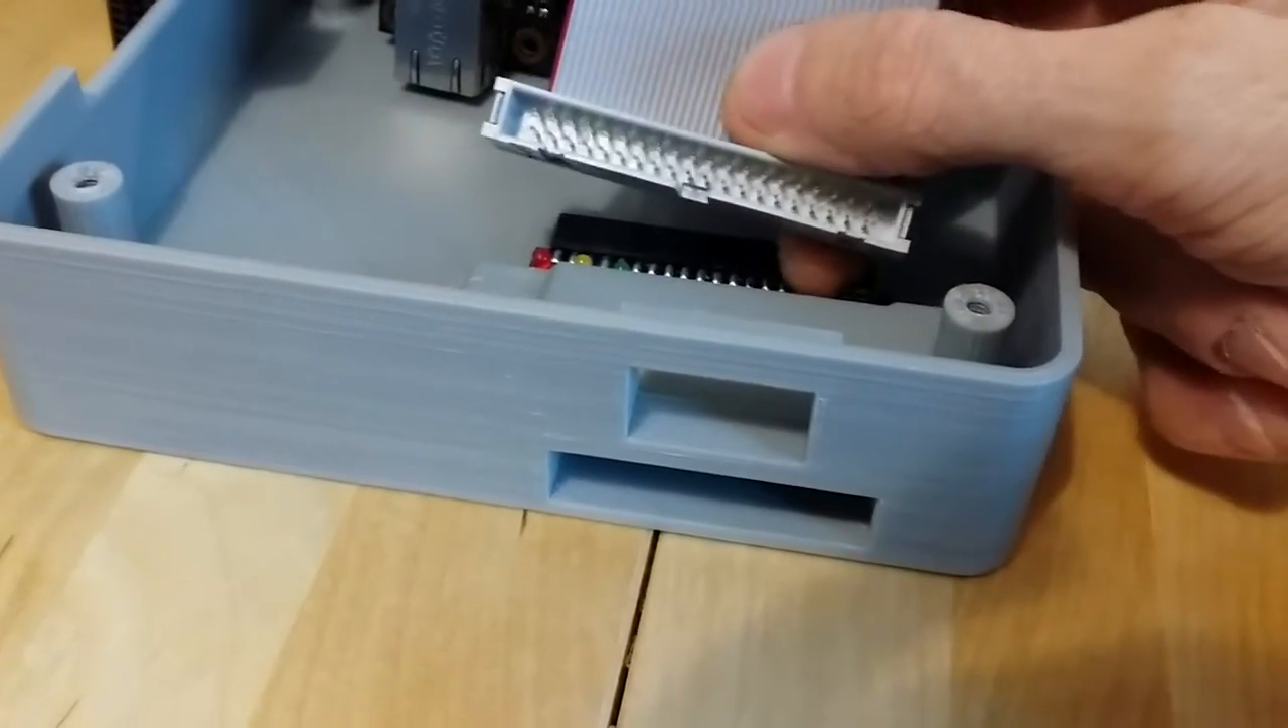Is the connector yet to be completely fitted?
Yes.